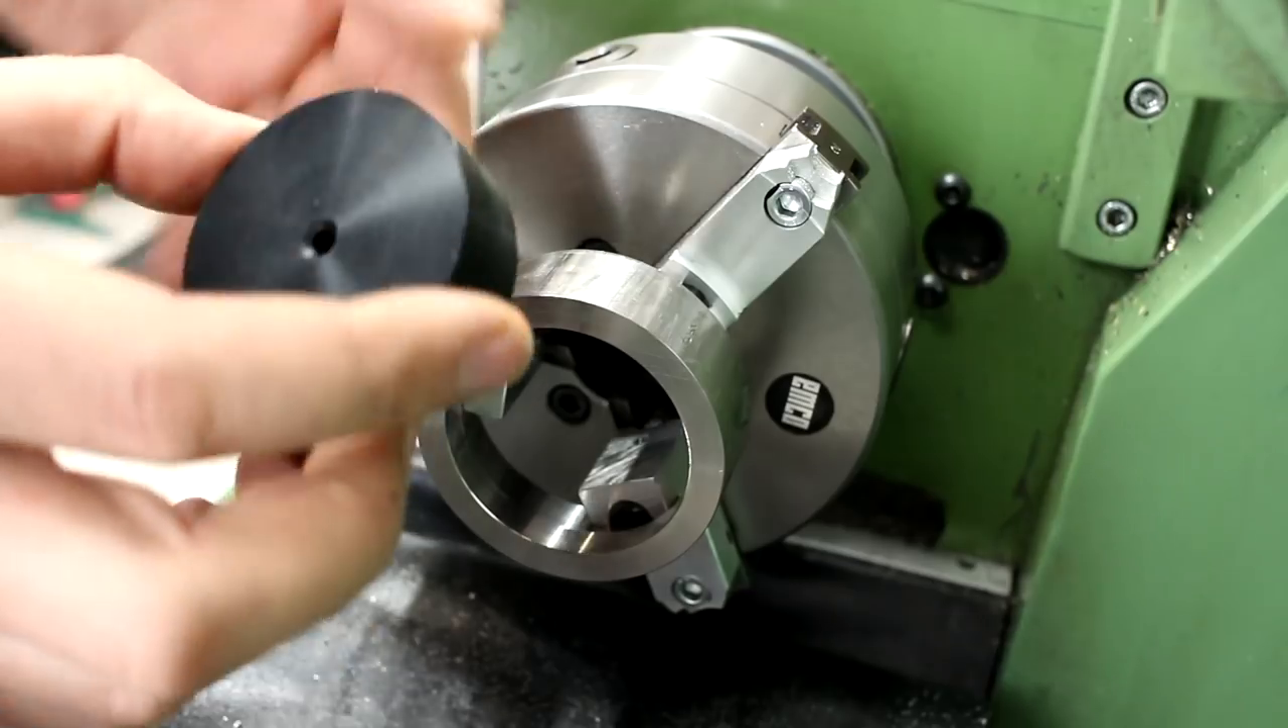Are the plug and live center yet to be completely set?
Yes.